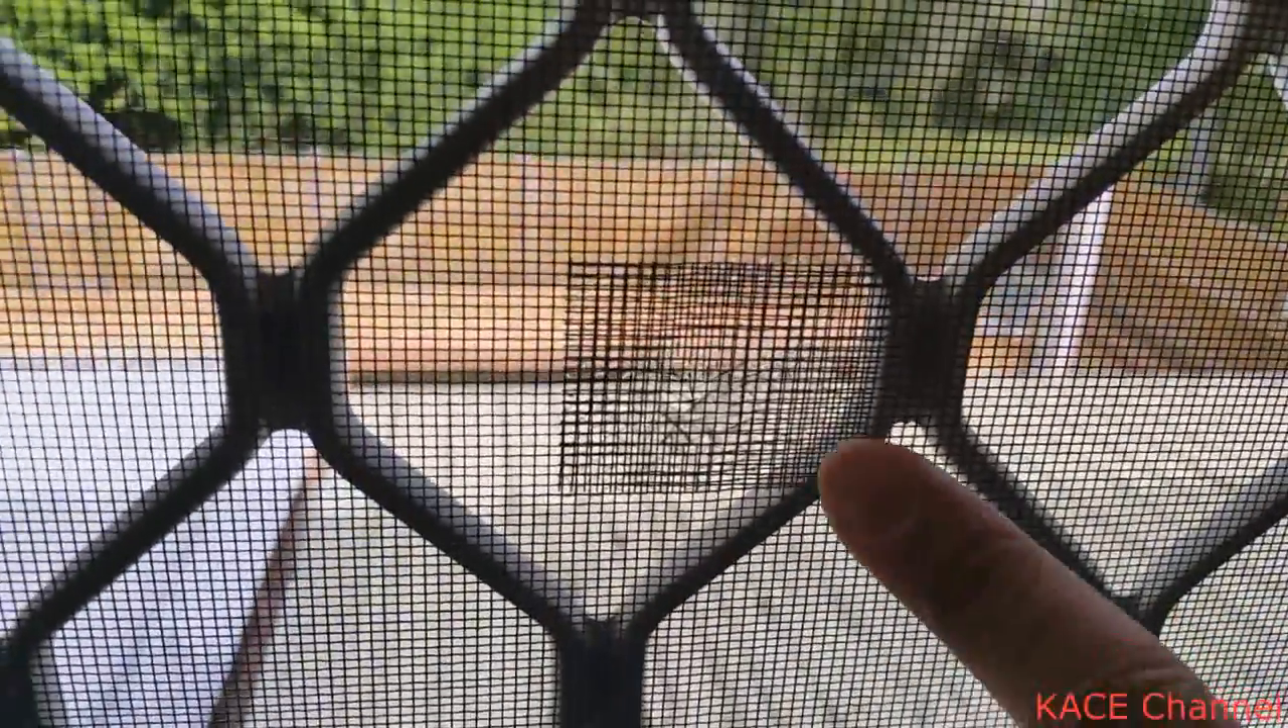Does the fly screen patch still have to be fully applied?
No.